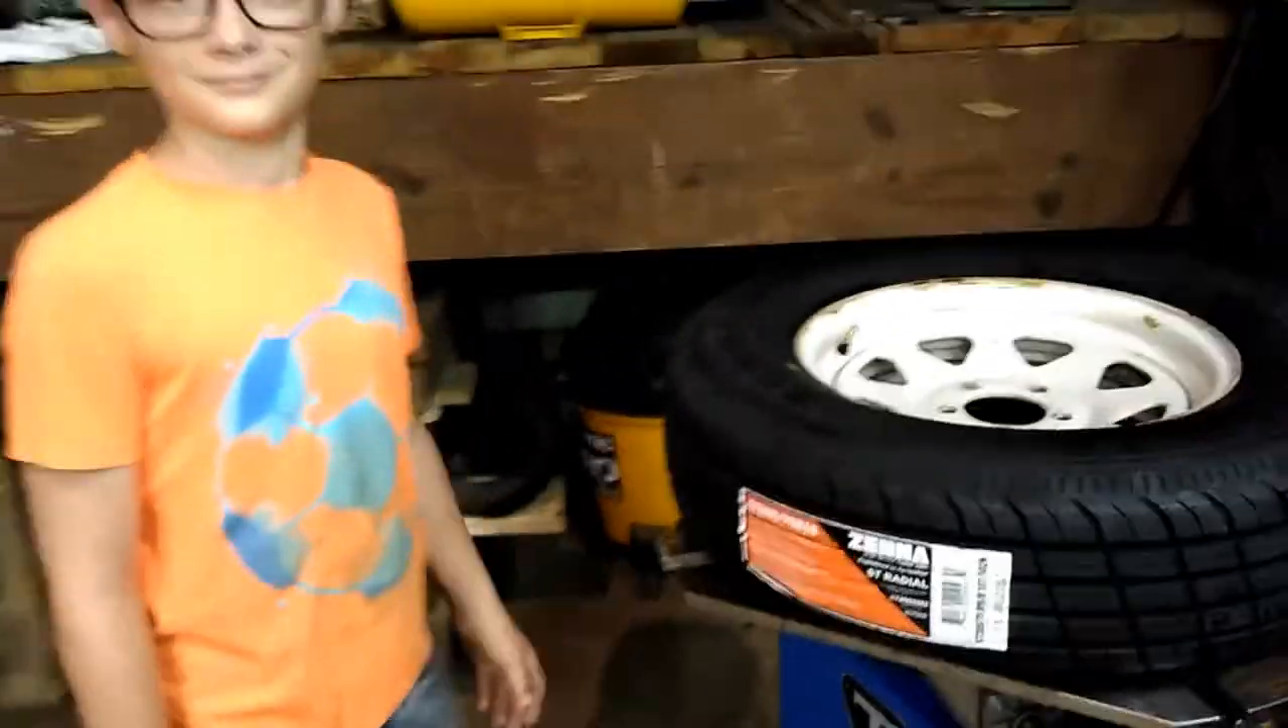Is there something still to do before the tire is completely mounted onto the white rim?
No.